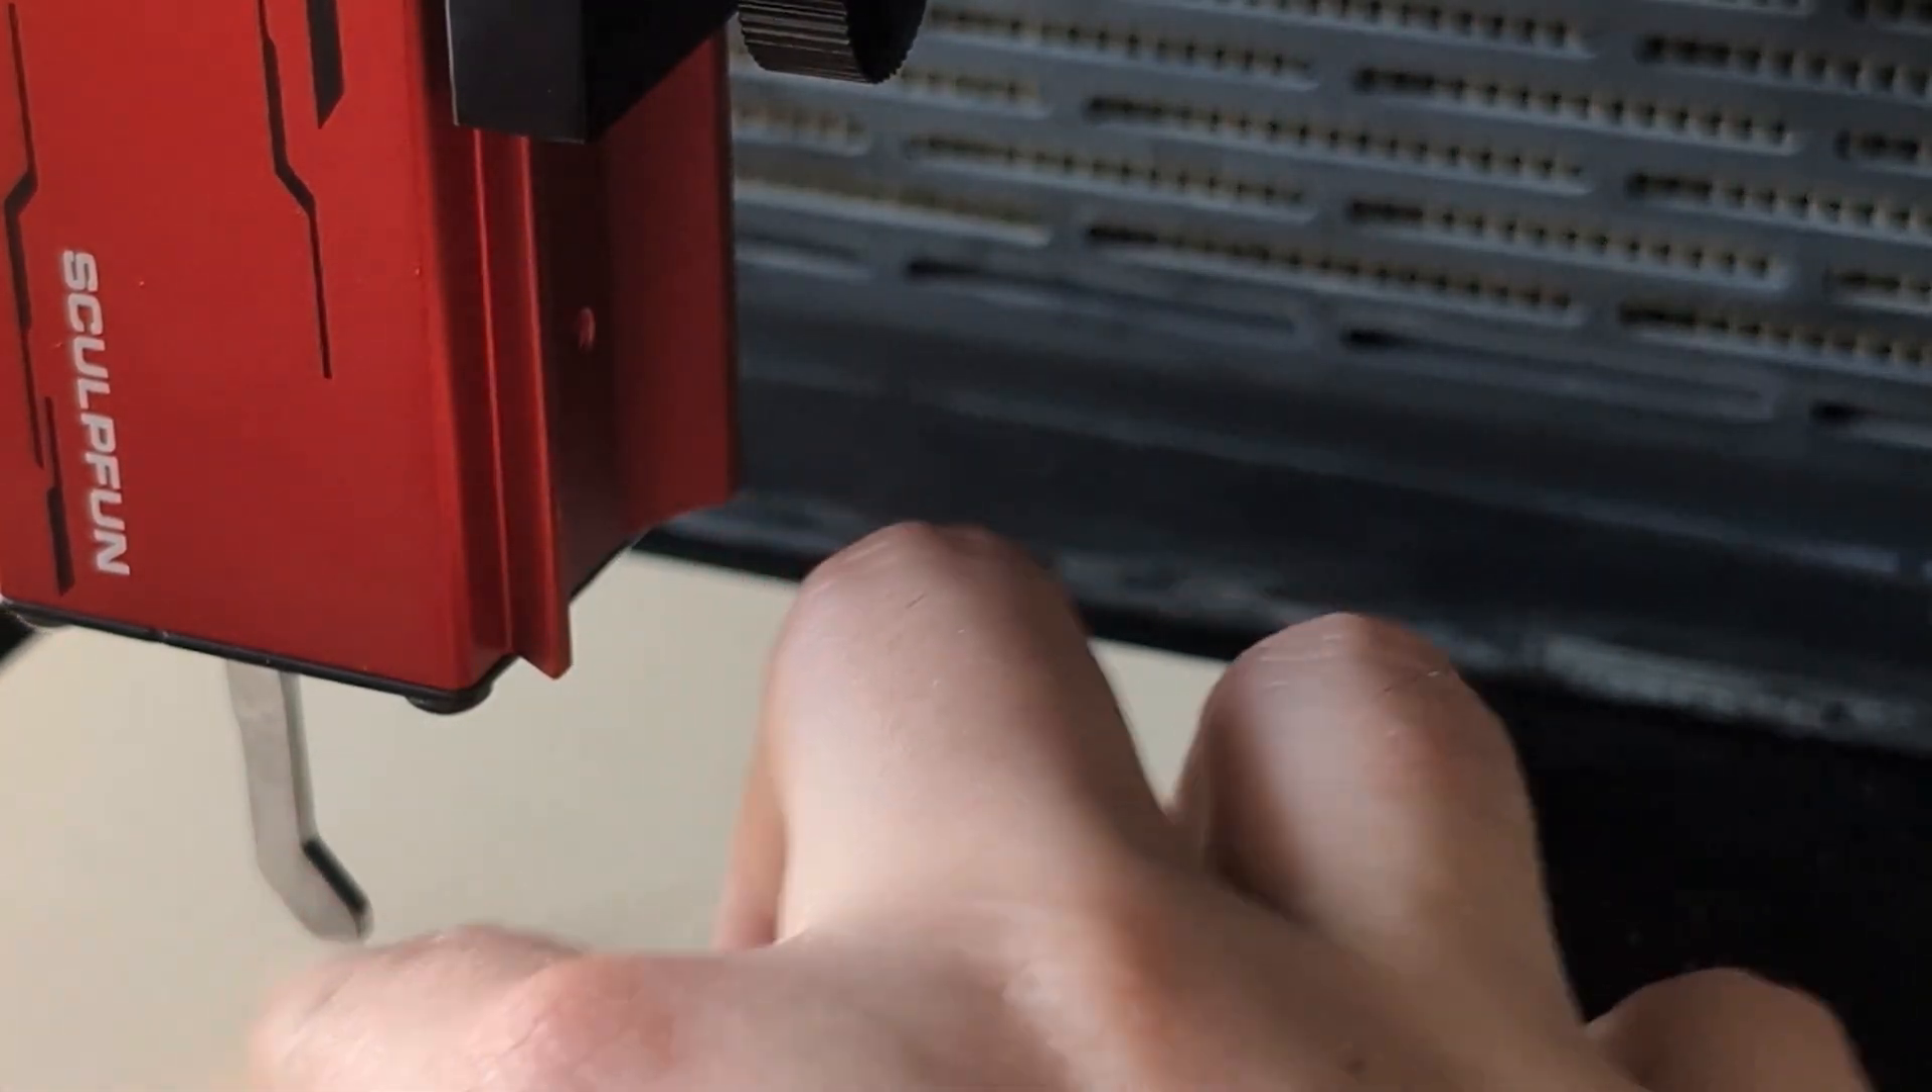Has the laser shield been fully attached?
No.